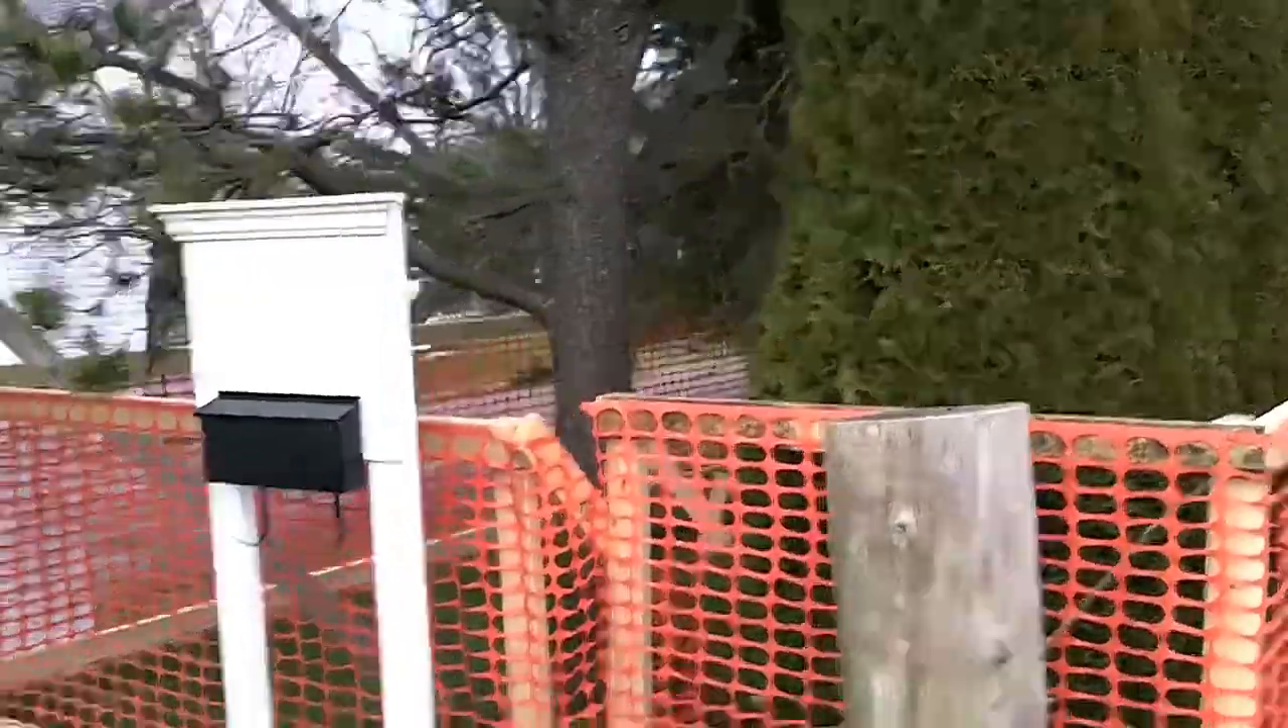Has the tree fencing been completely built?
Yes.